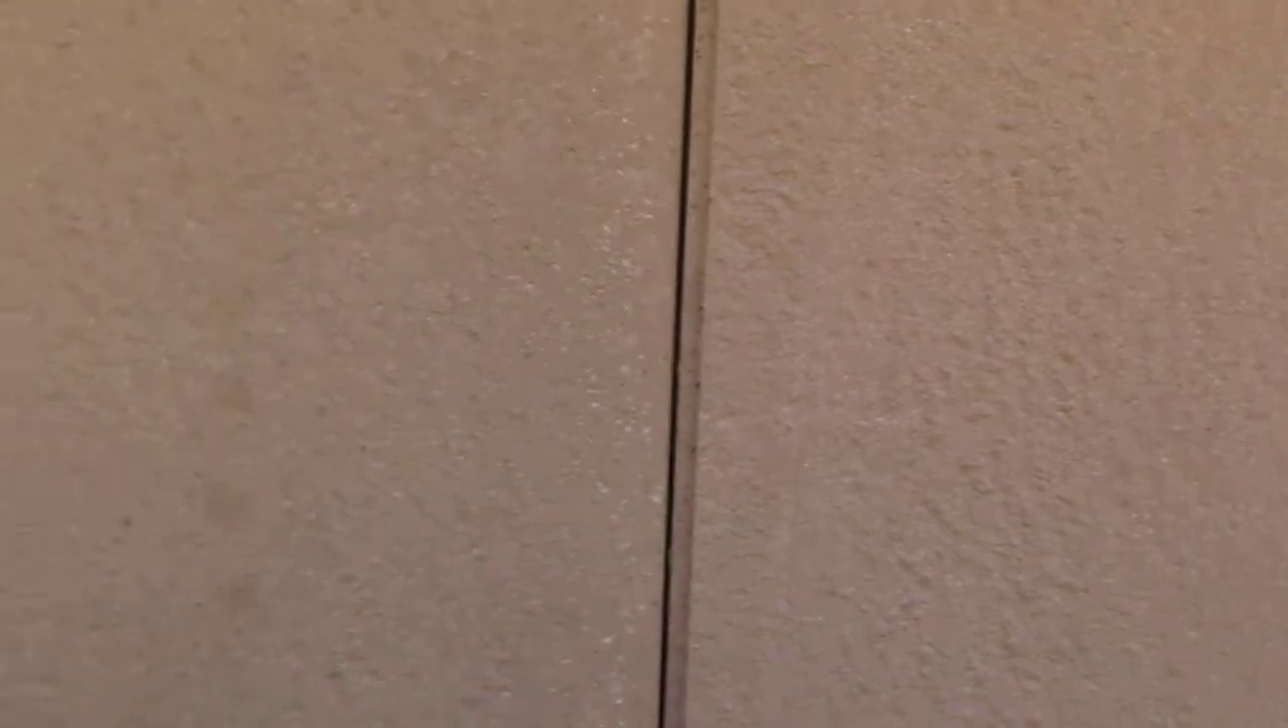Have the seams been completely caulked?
No.